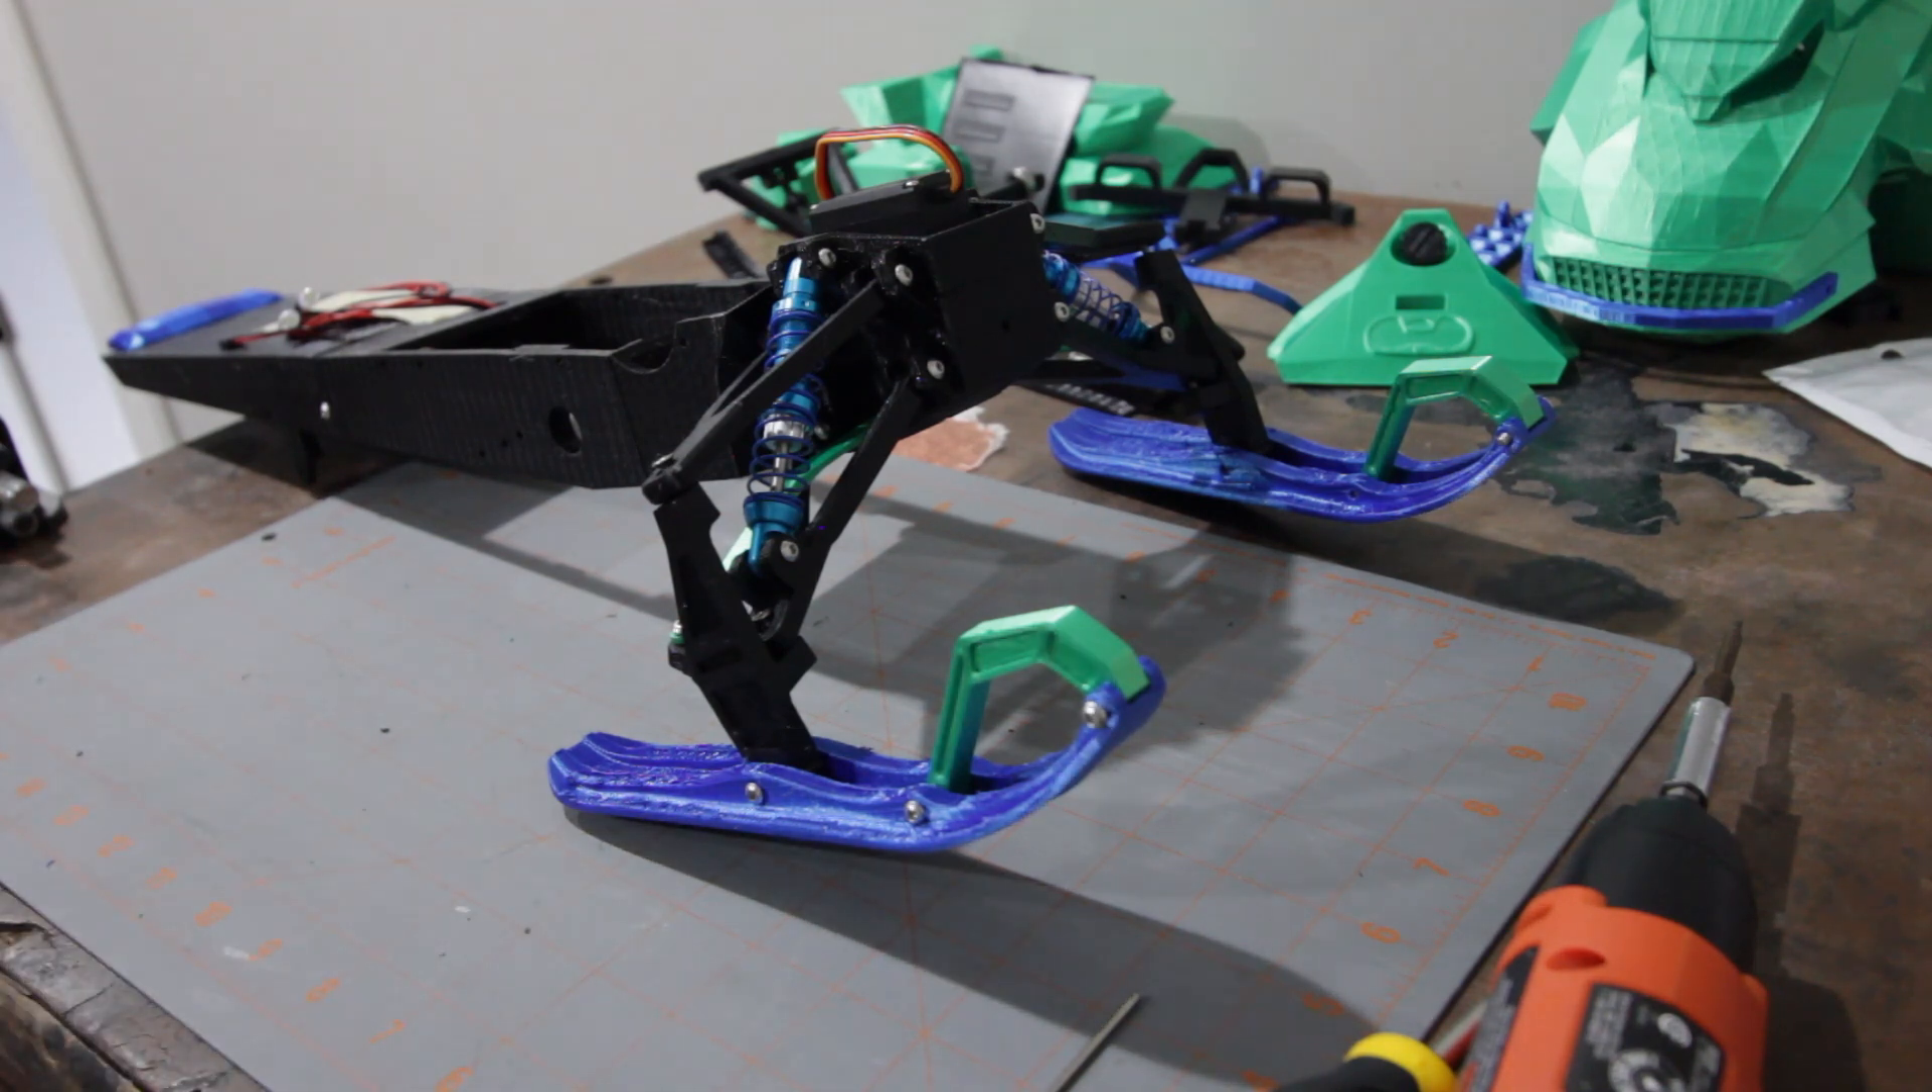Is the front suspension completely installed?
Yes.